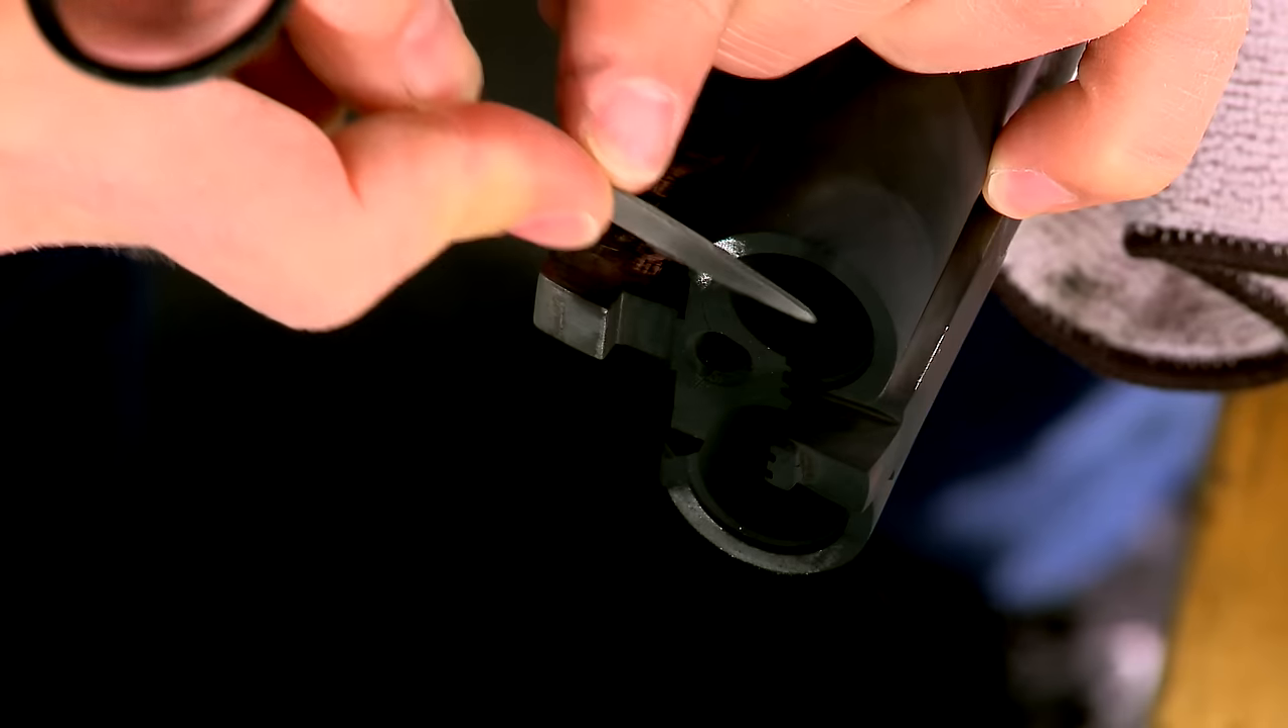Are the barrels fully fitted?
No.